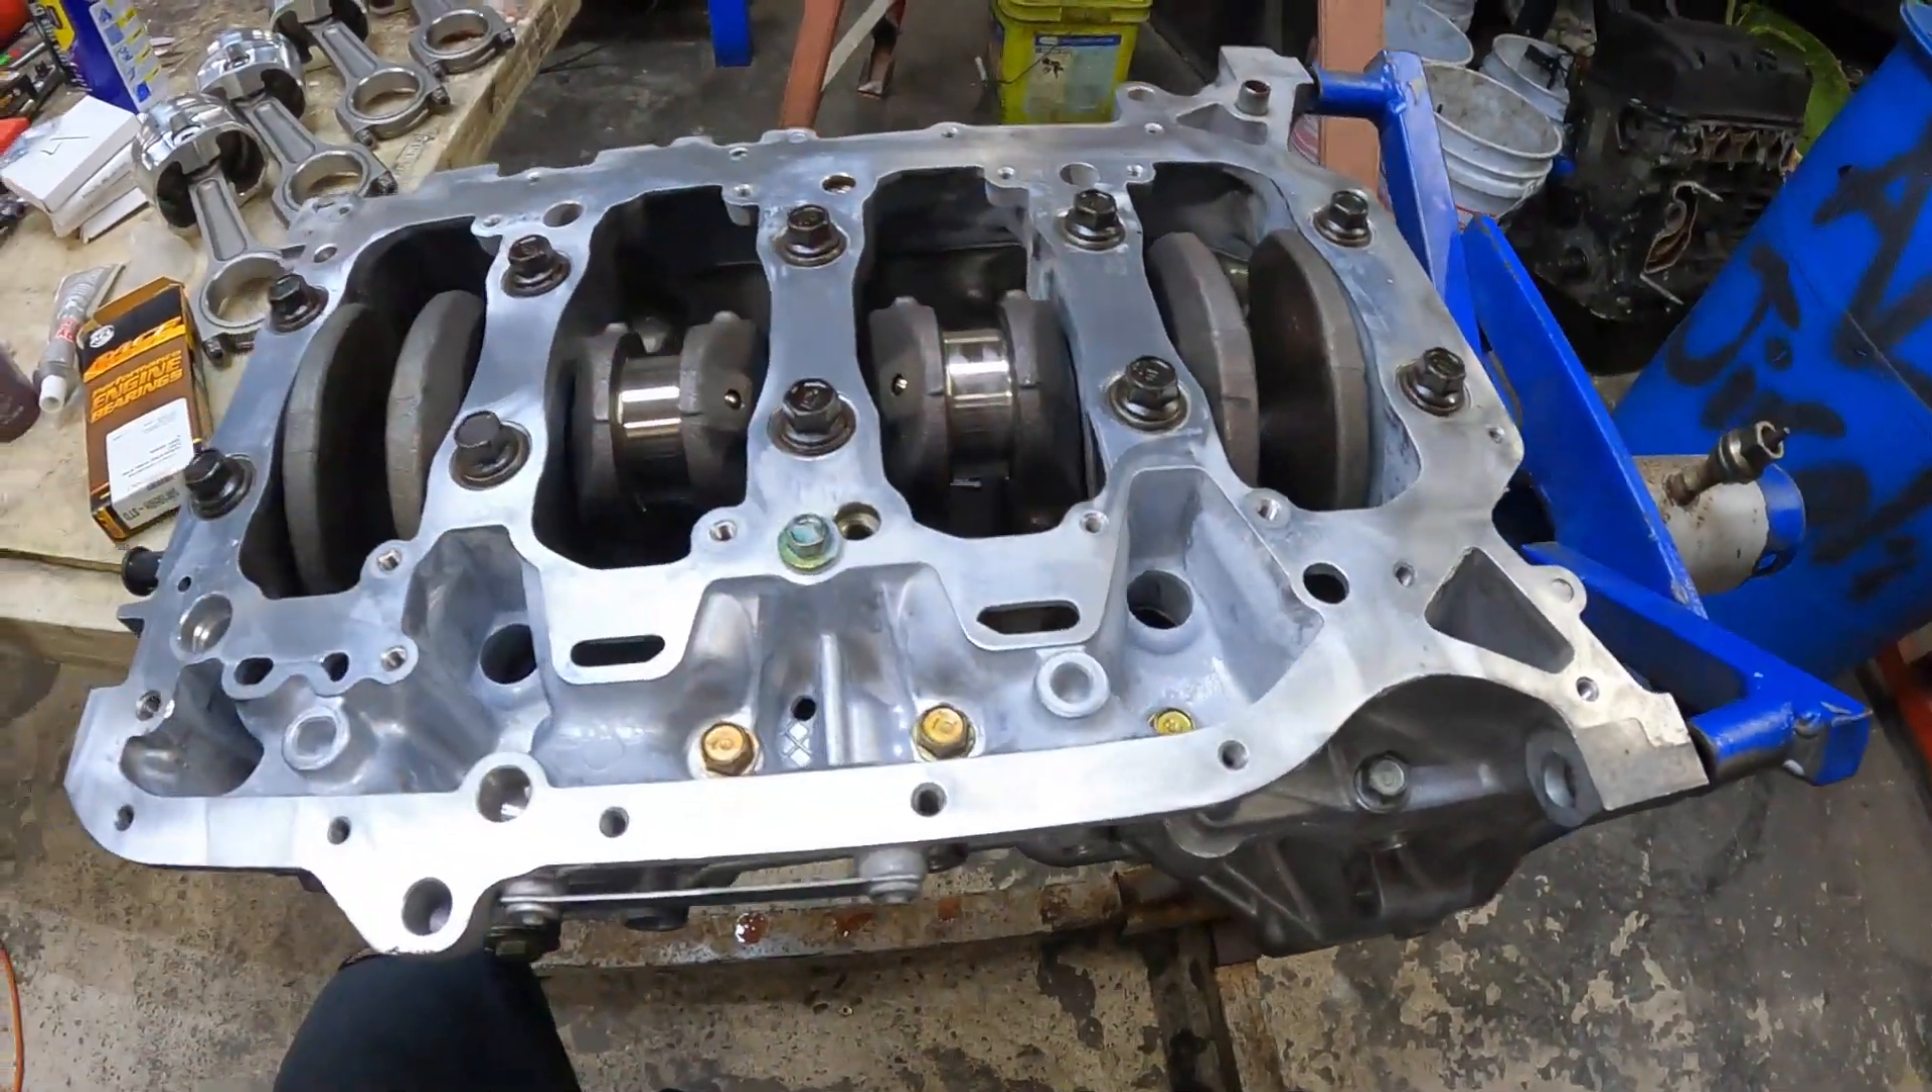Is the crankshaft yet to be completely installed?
No.